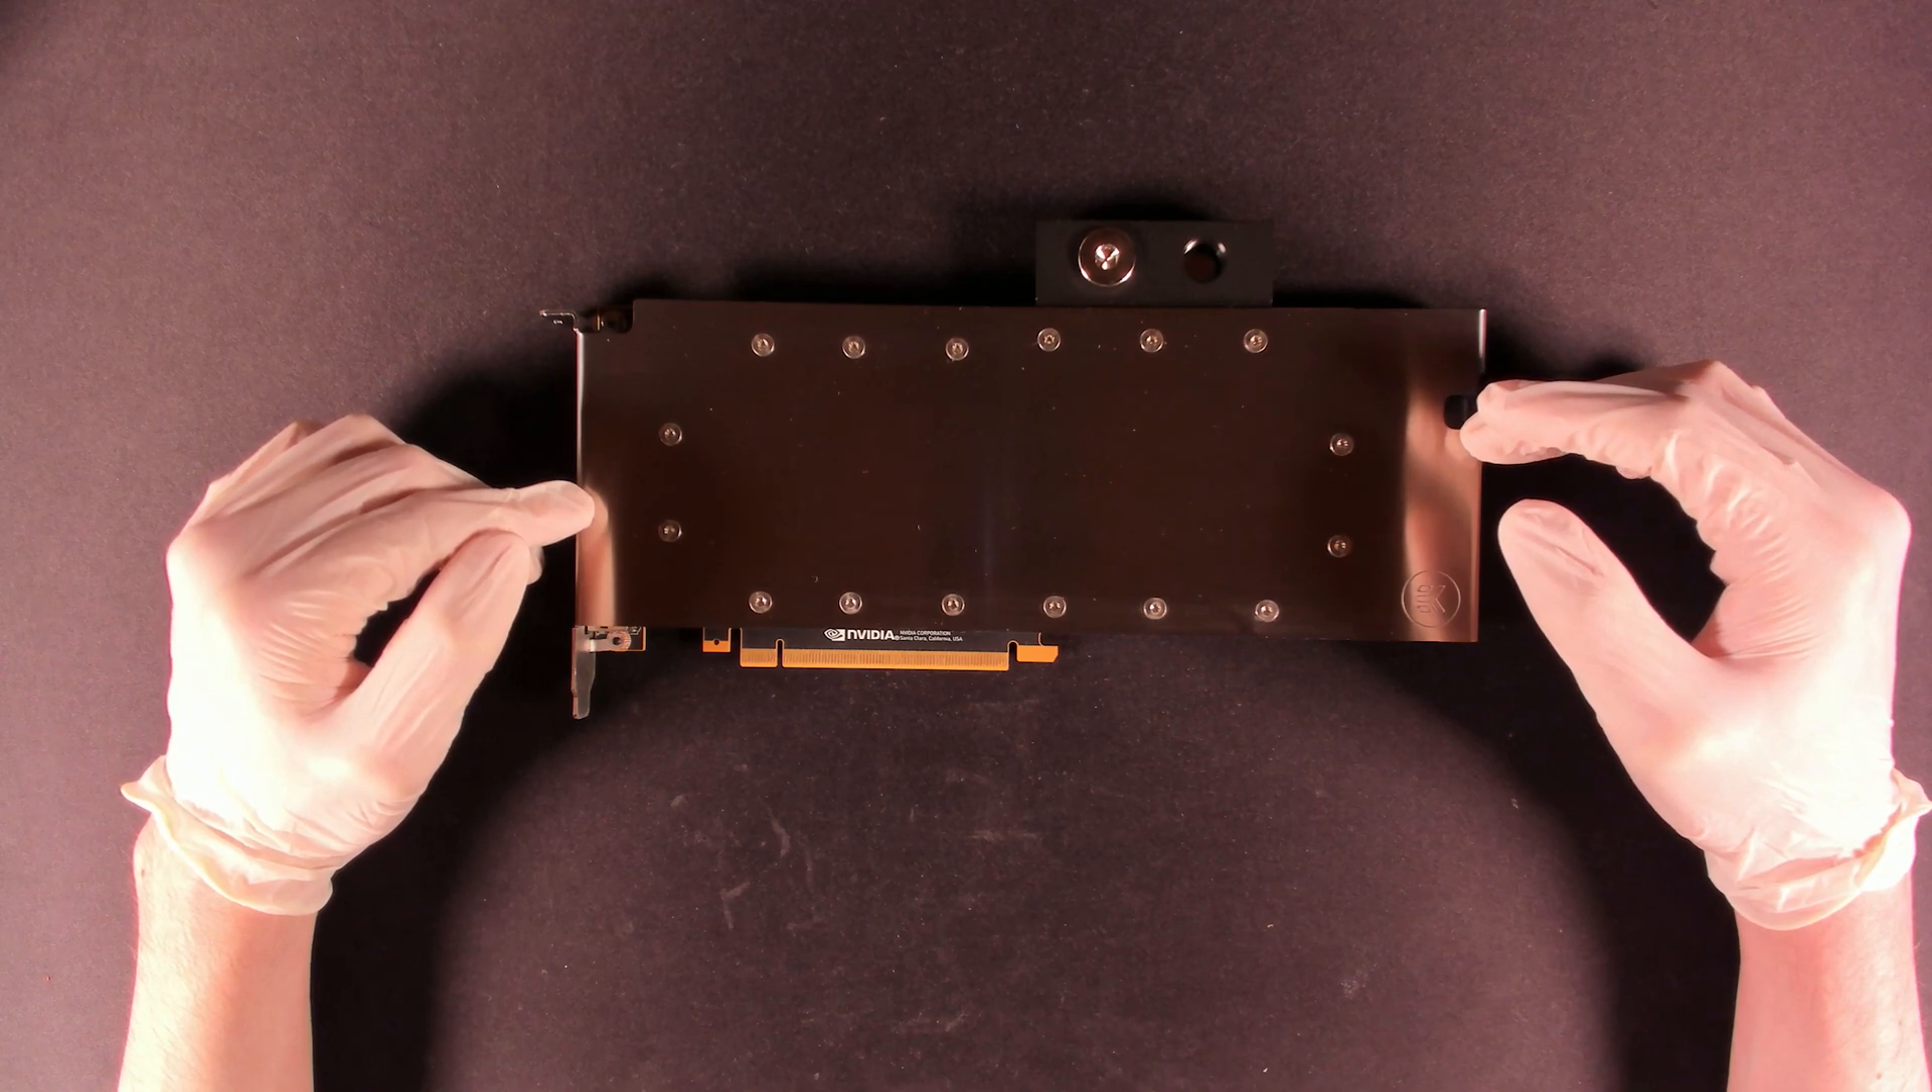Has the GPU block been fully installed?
Yes.